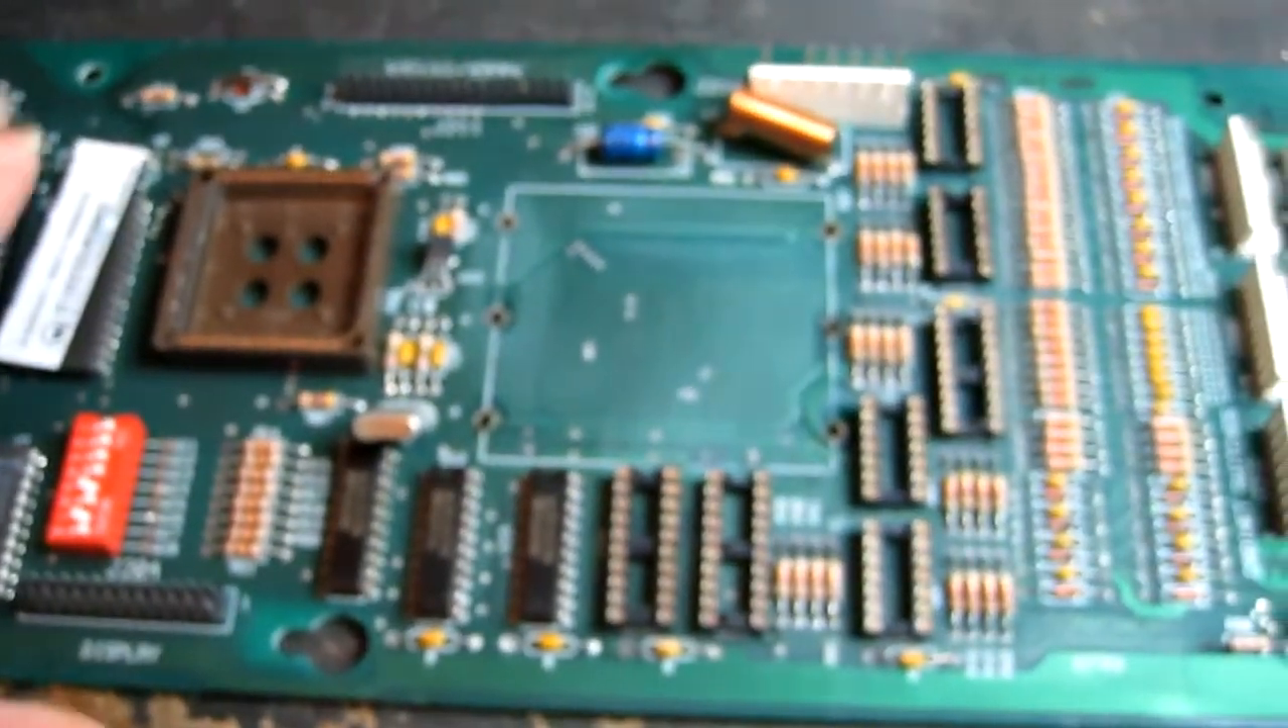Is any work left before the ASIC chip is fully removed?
No.